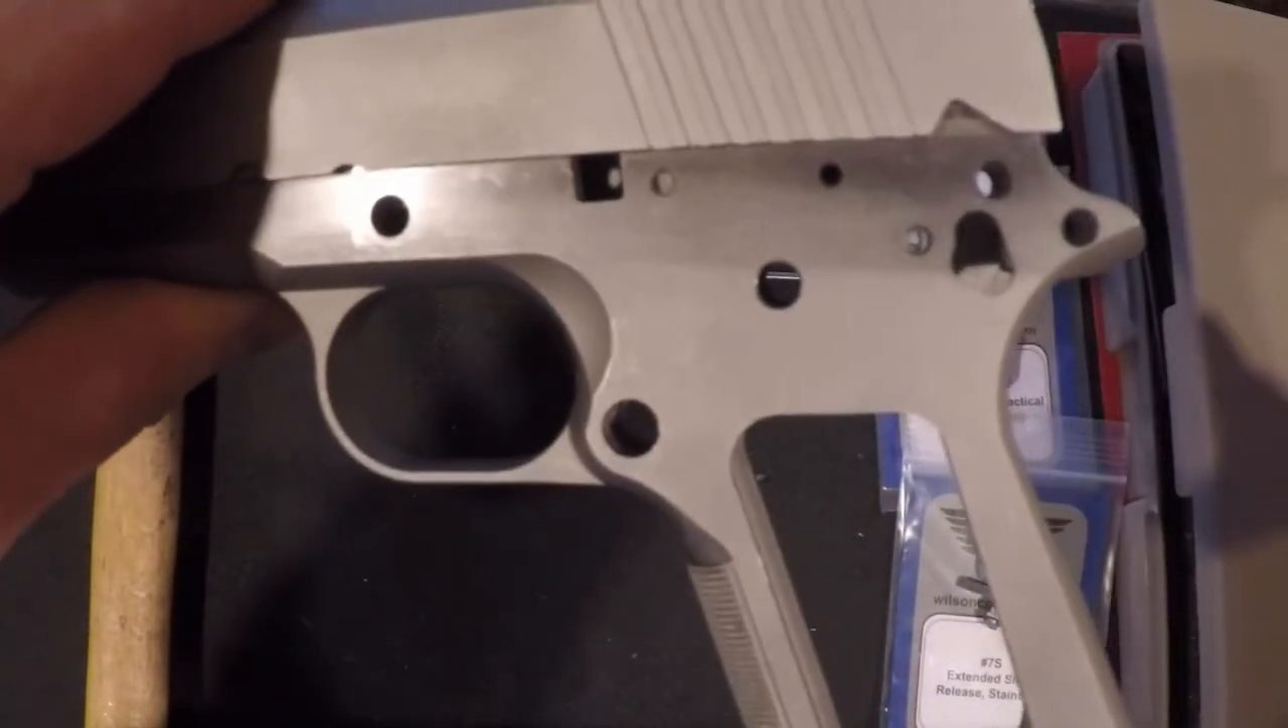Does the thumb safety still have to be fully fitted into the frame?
Yes.